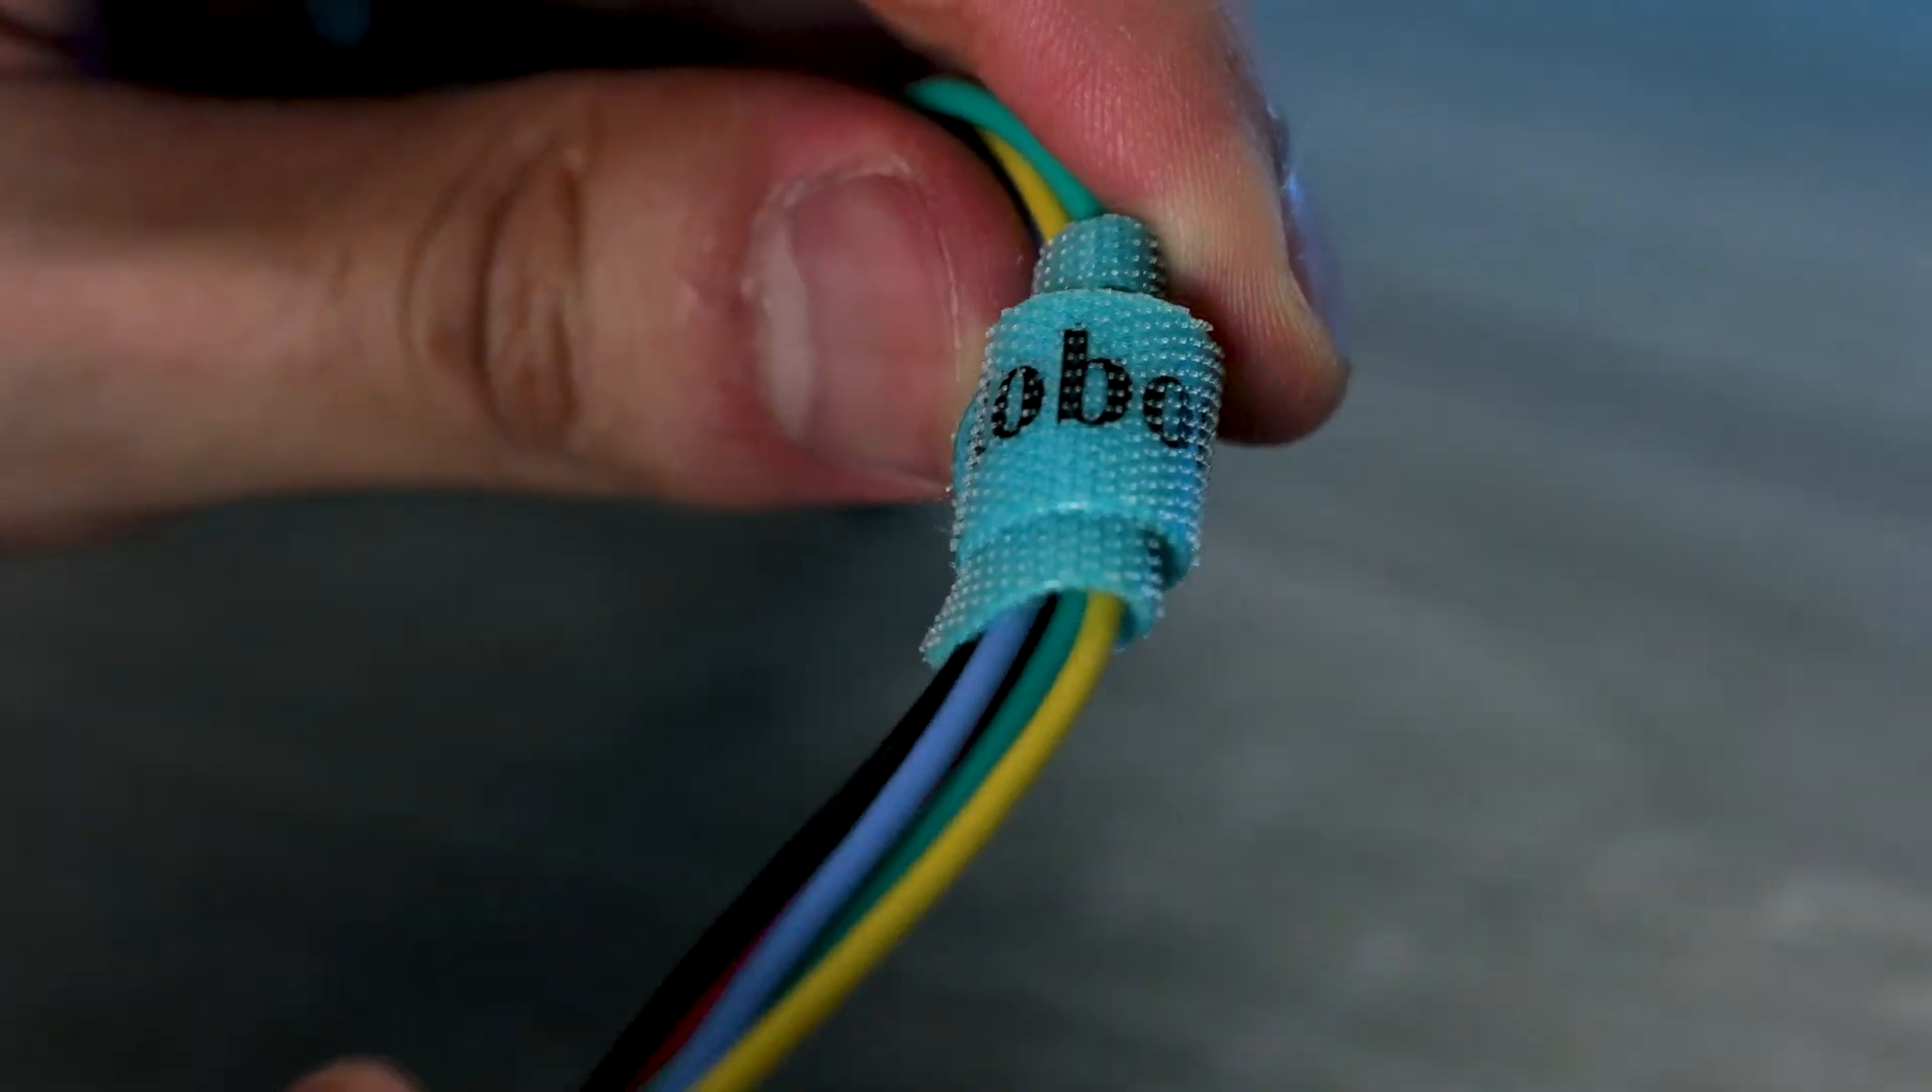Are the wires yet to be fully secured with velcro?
No.